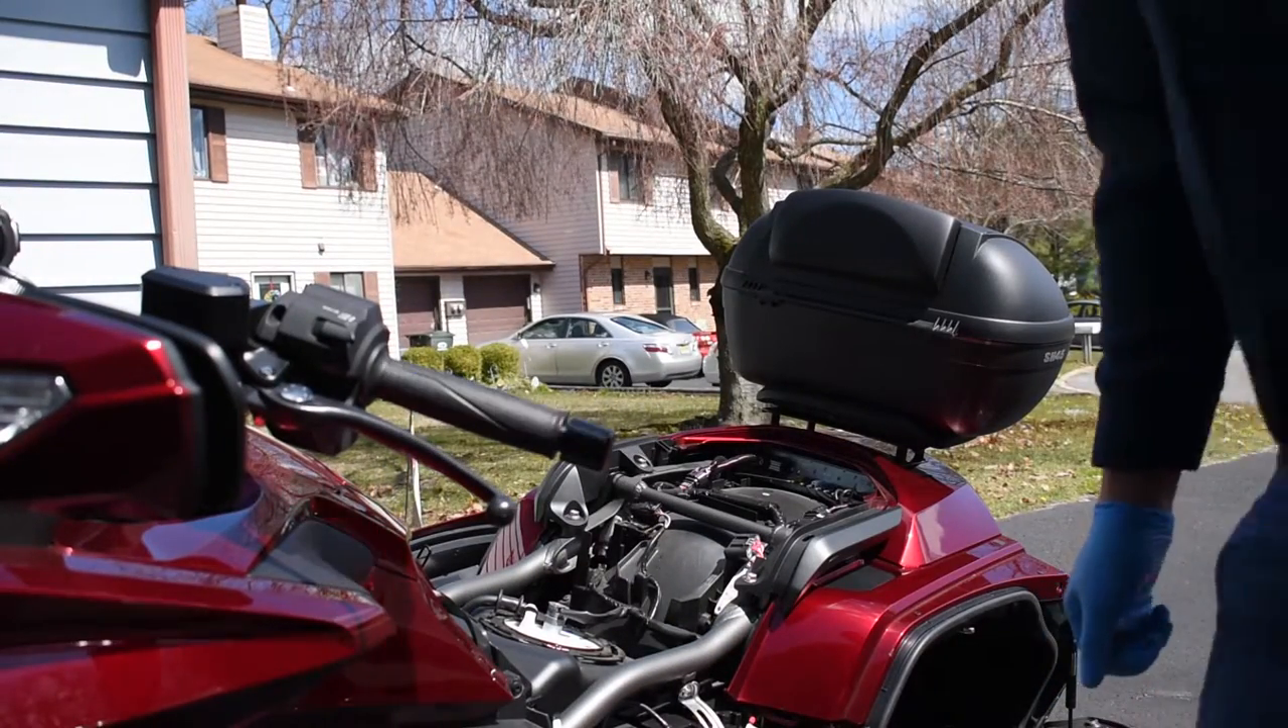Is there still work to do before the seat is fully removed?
No.